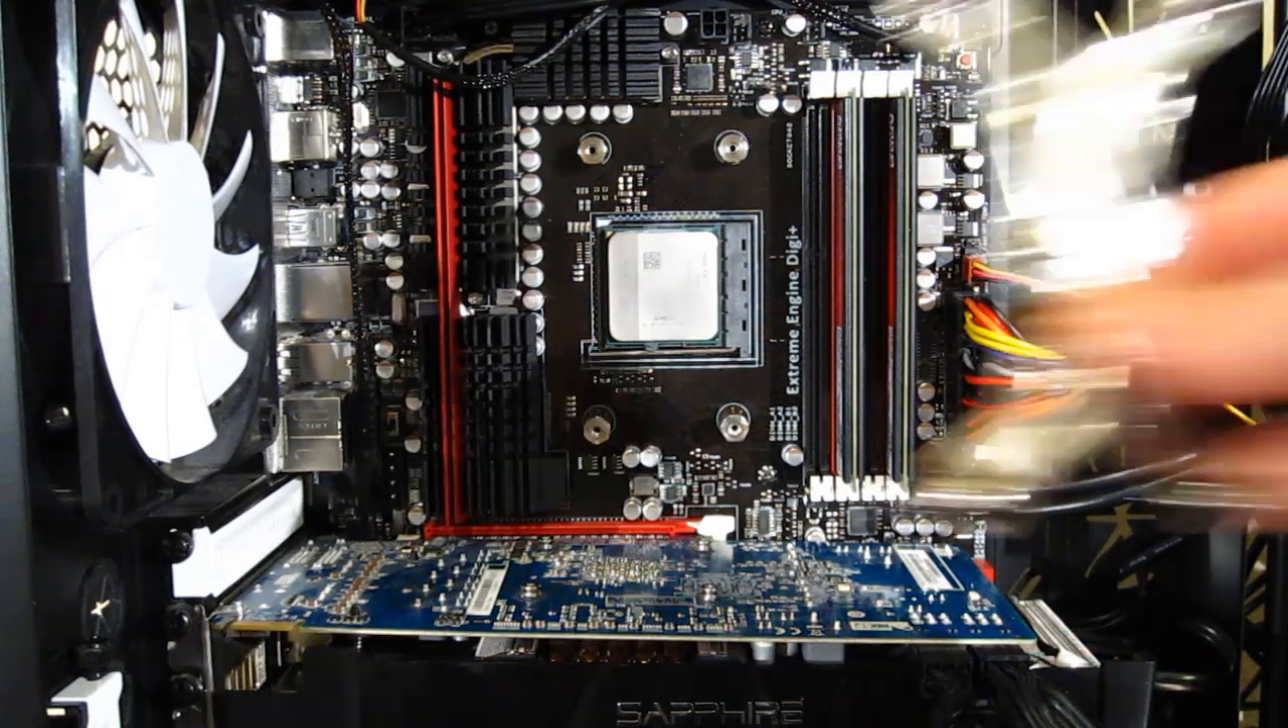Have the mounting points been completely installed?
Yes.